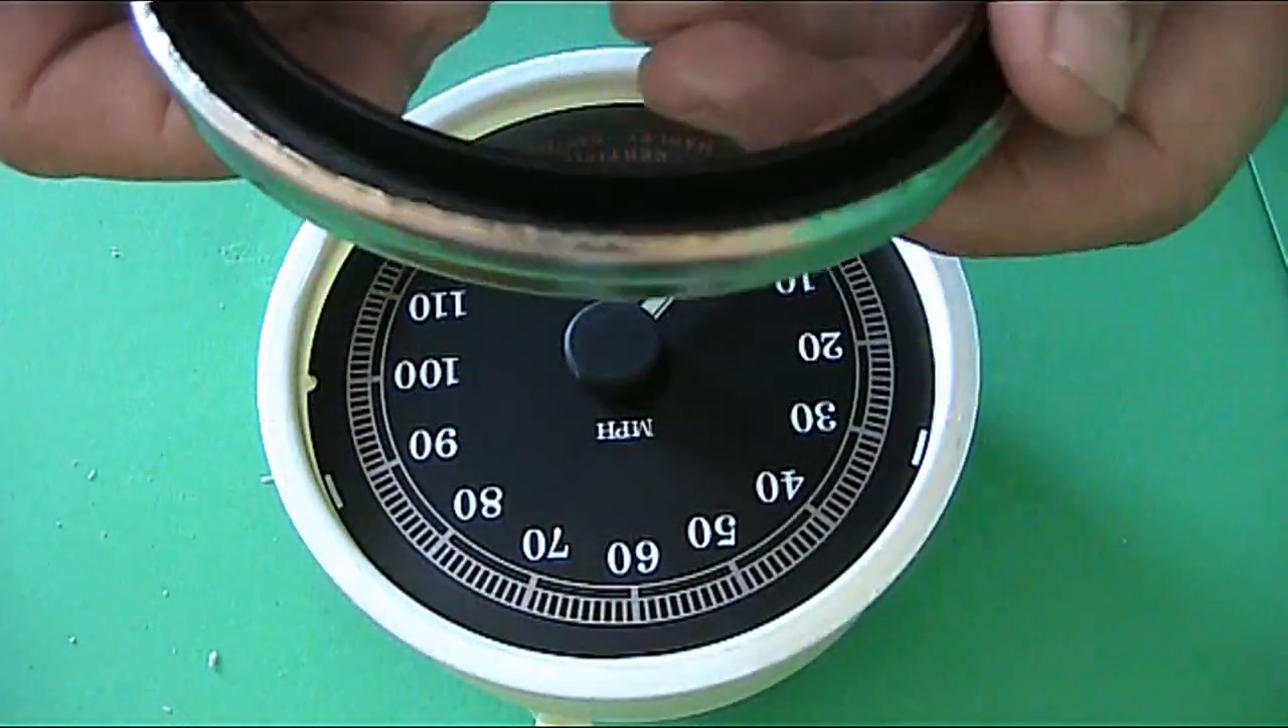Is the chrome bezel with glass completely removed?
Yes.